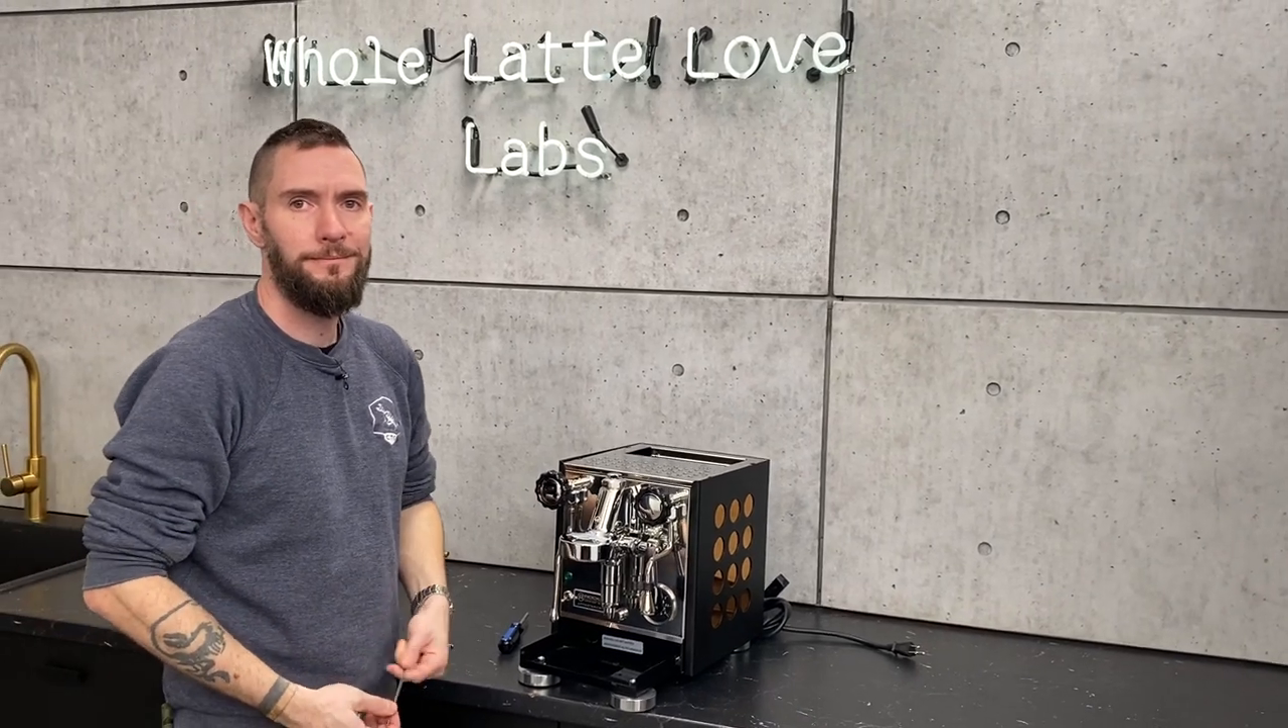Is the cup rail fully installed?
No.